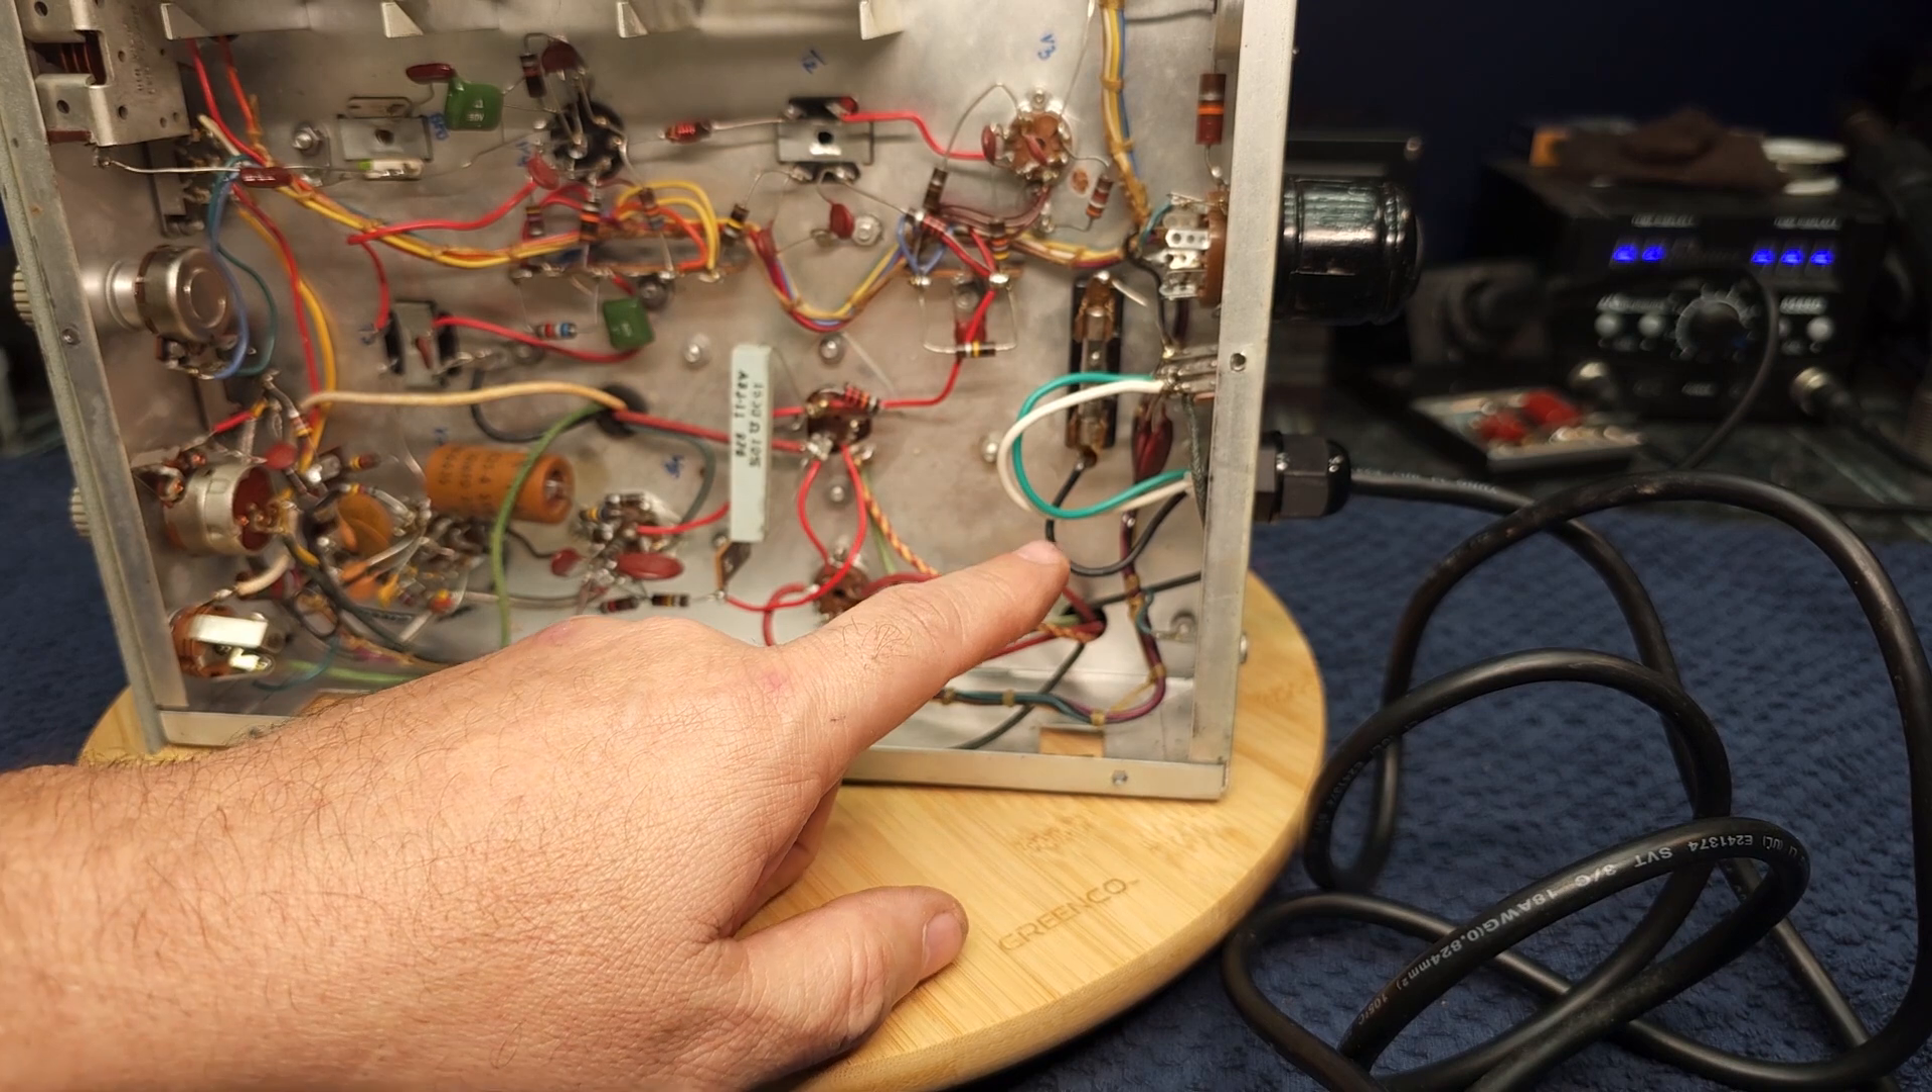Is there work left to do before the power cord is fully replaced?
No.